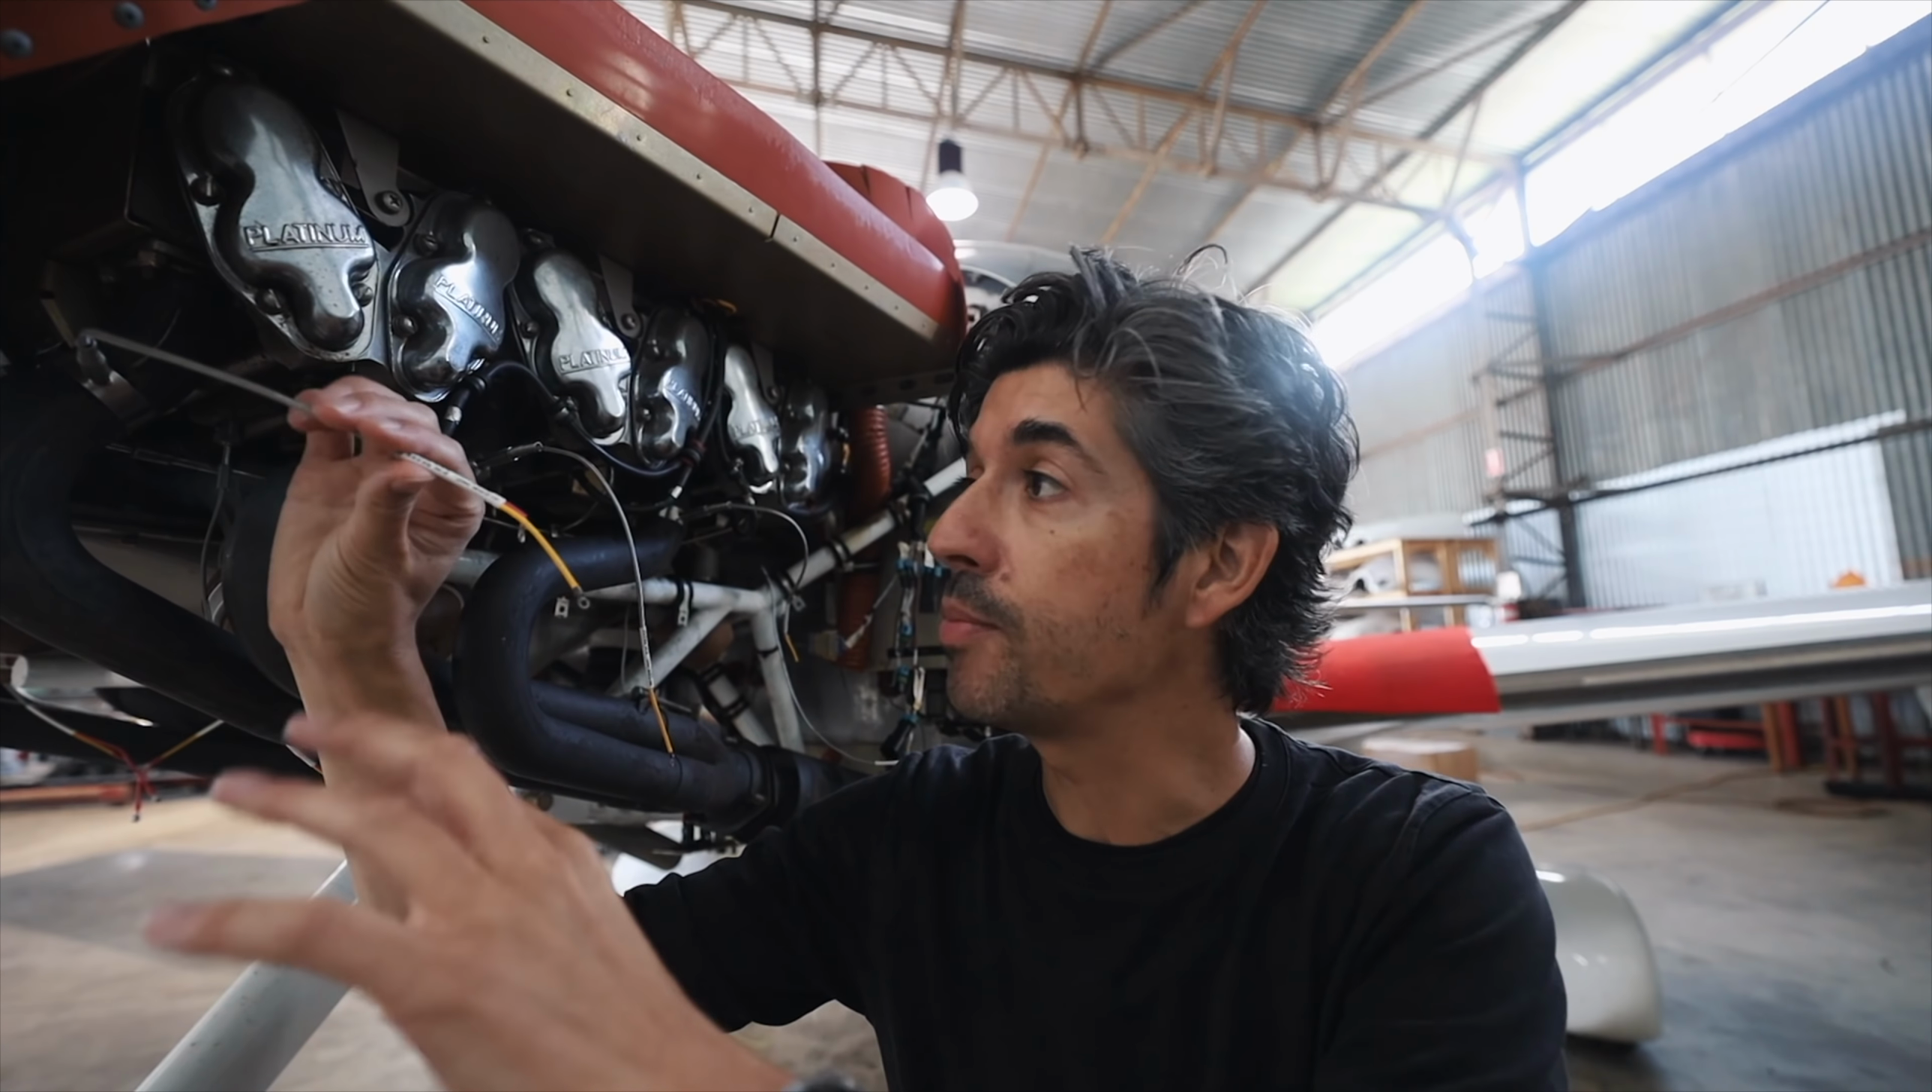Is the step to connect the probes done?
No.